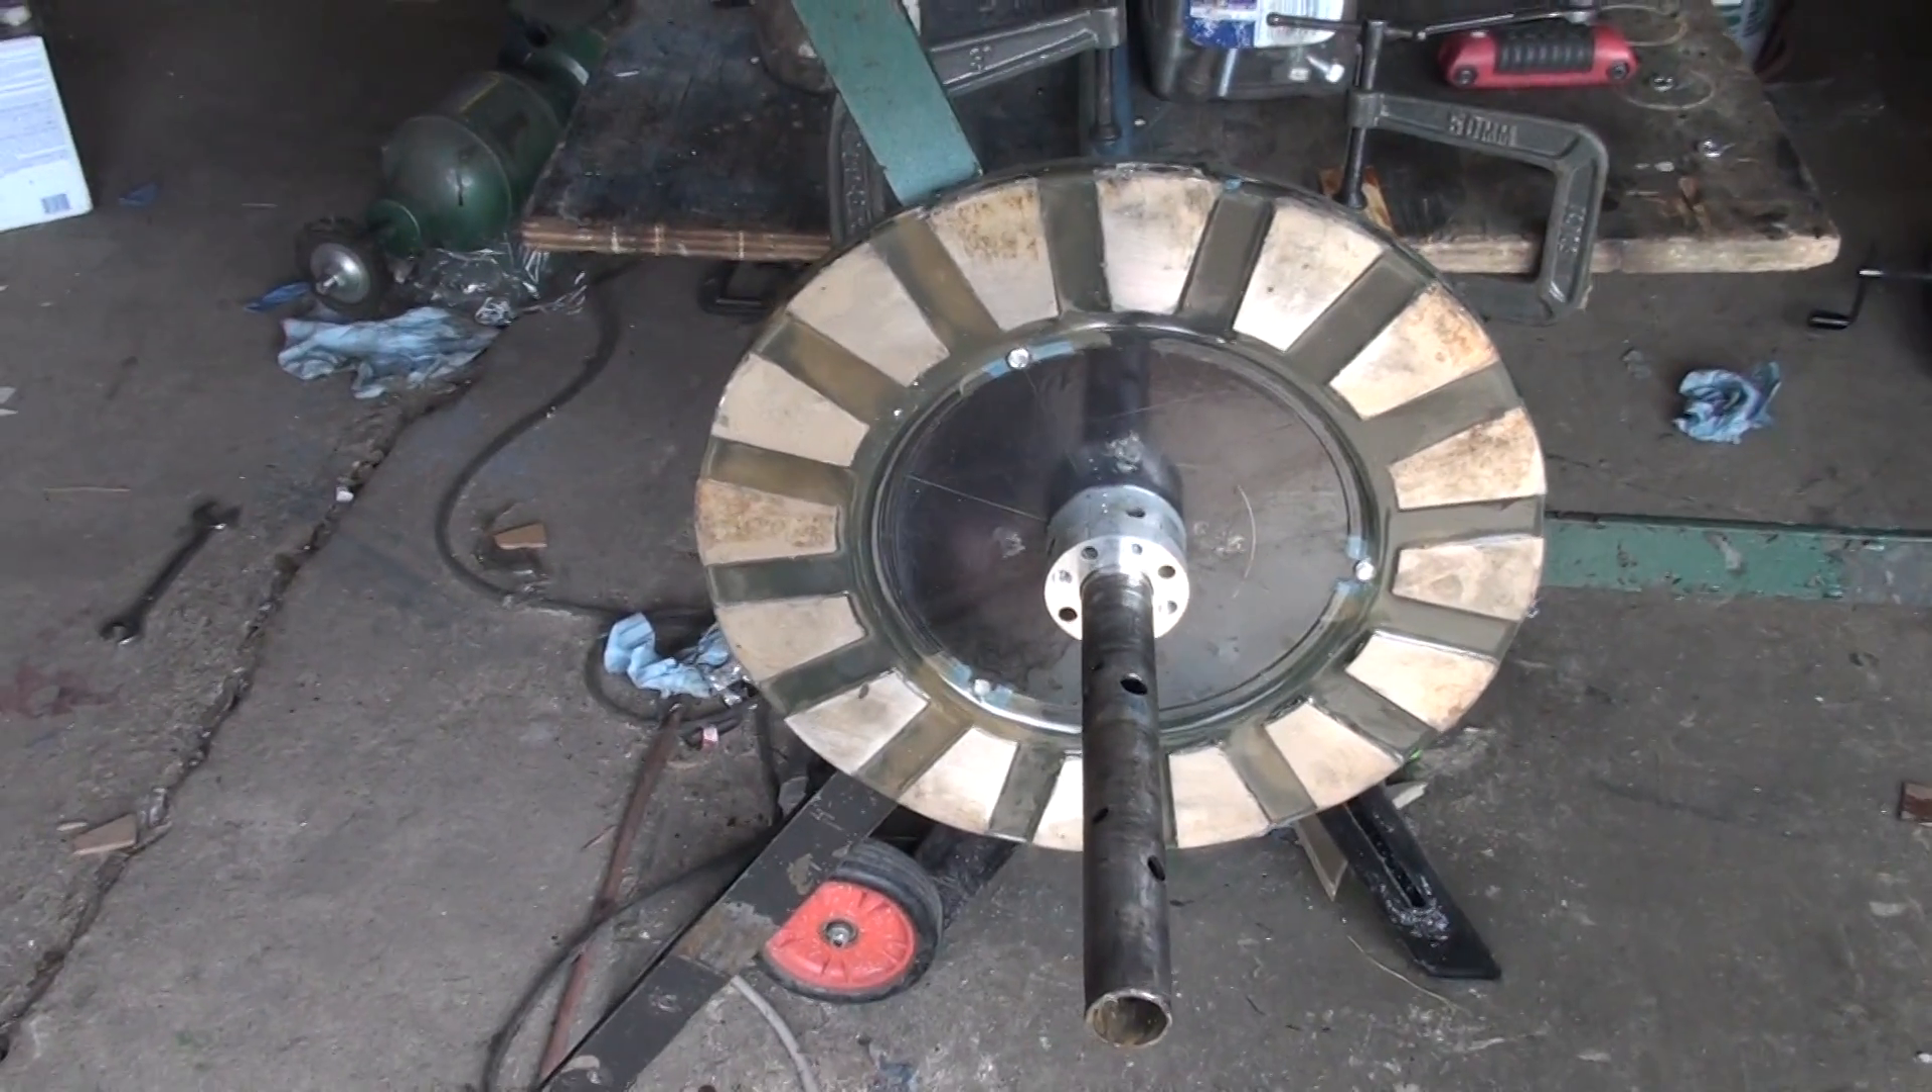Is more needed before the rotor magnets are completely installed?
No.